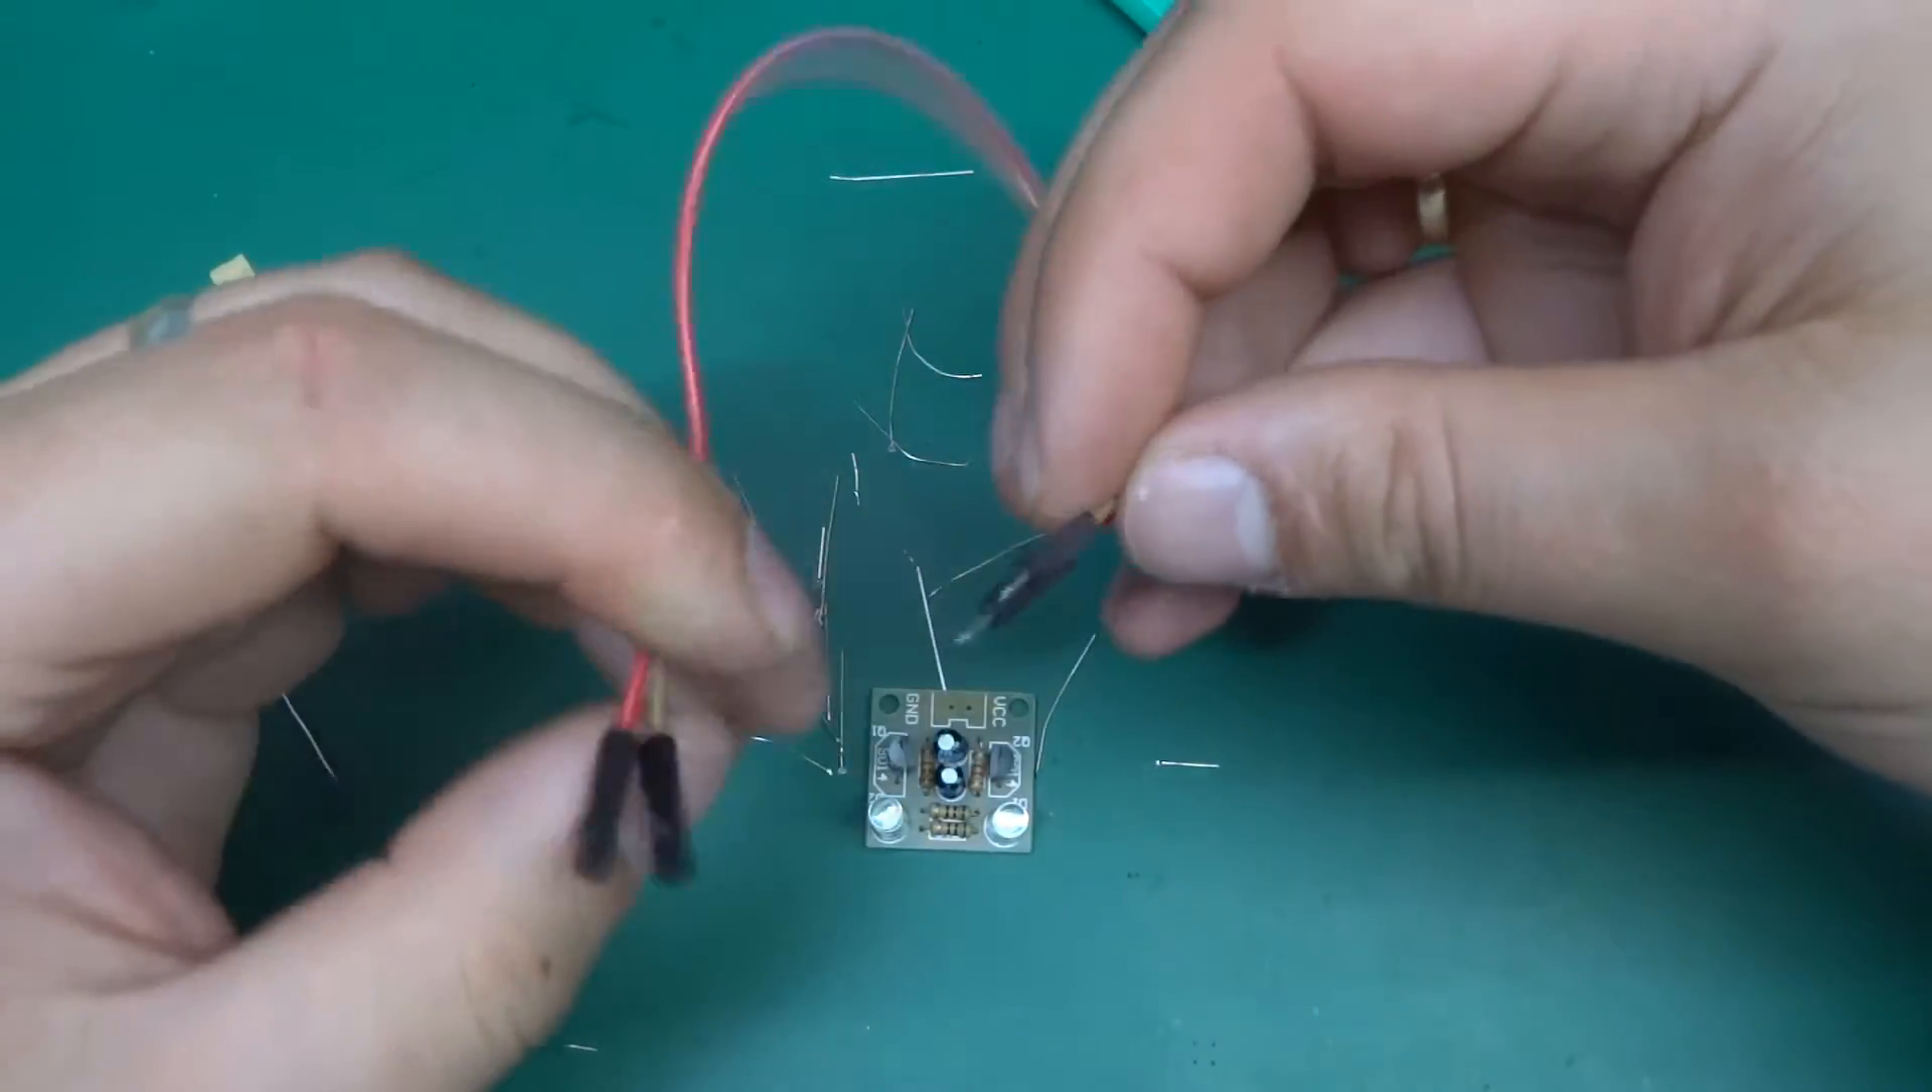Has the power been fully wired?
No.